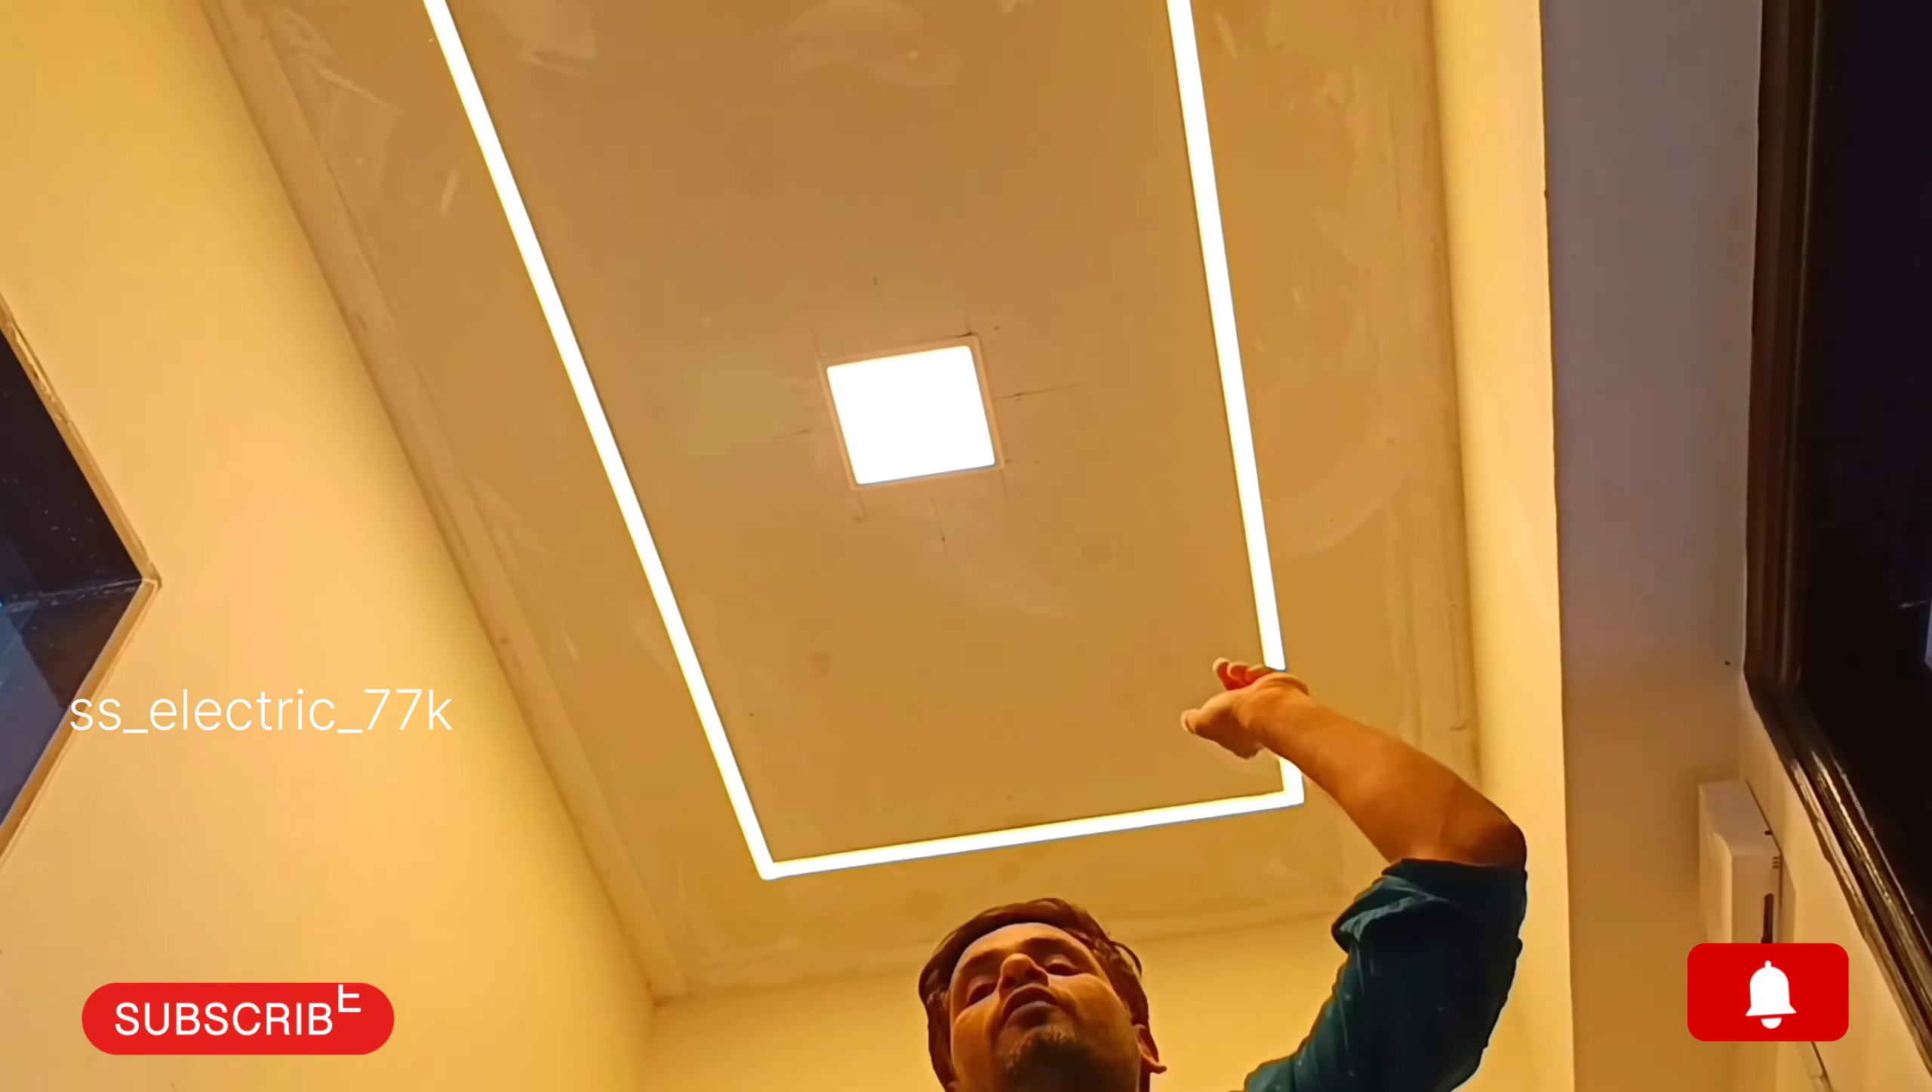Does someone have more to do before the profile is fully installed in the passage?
No.